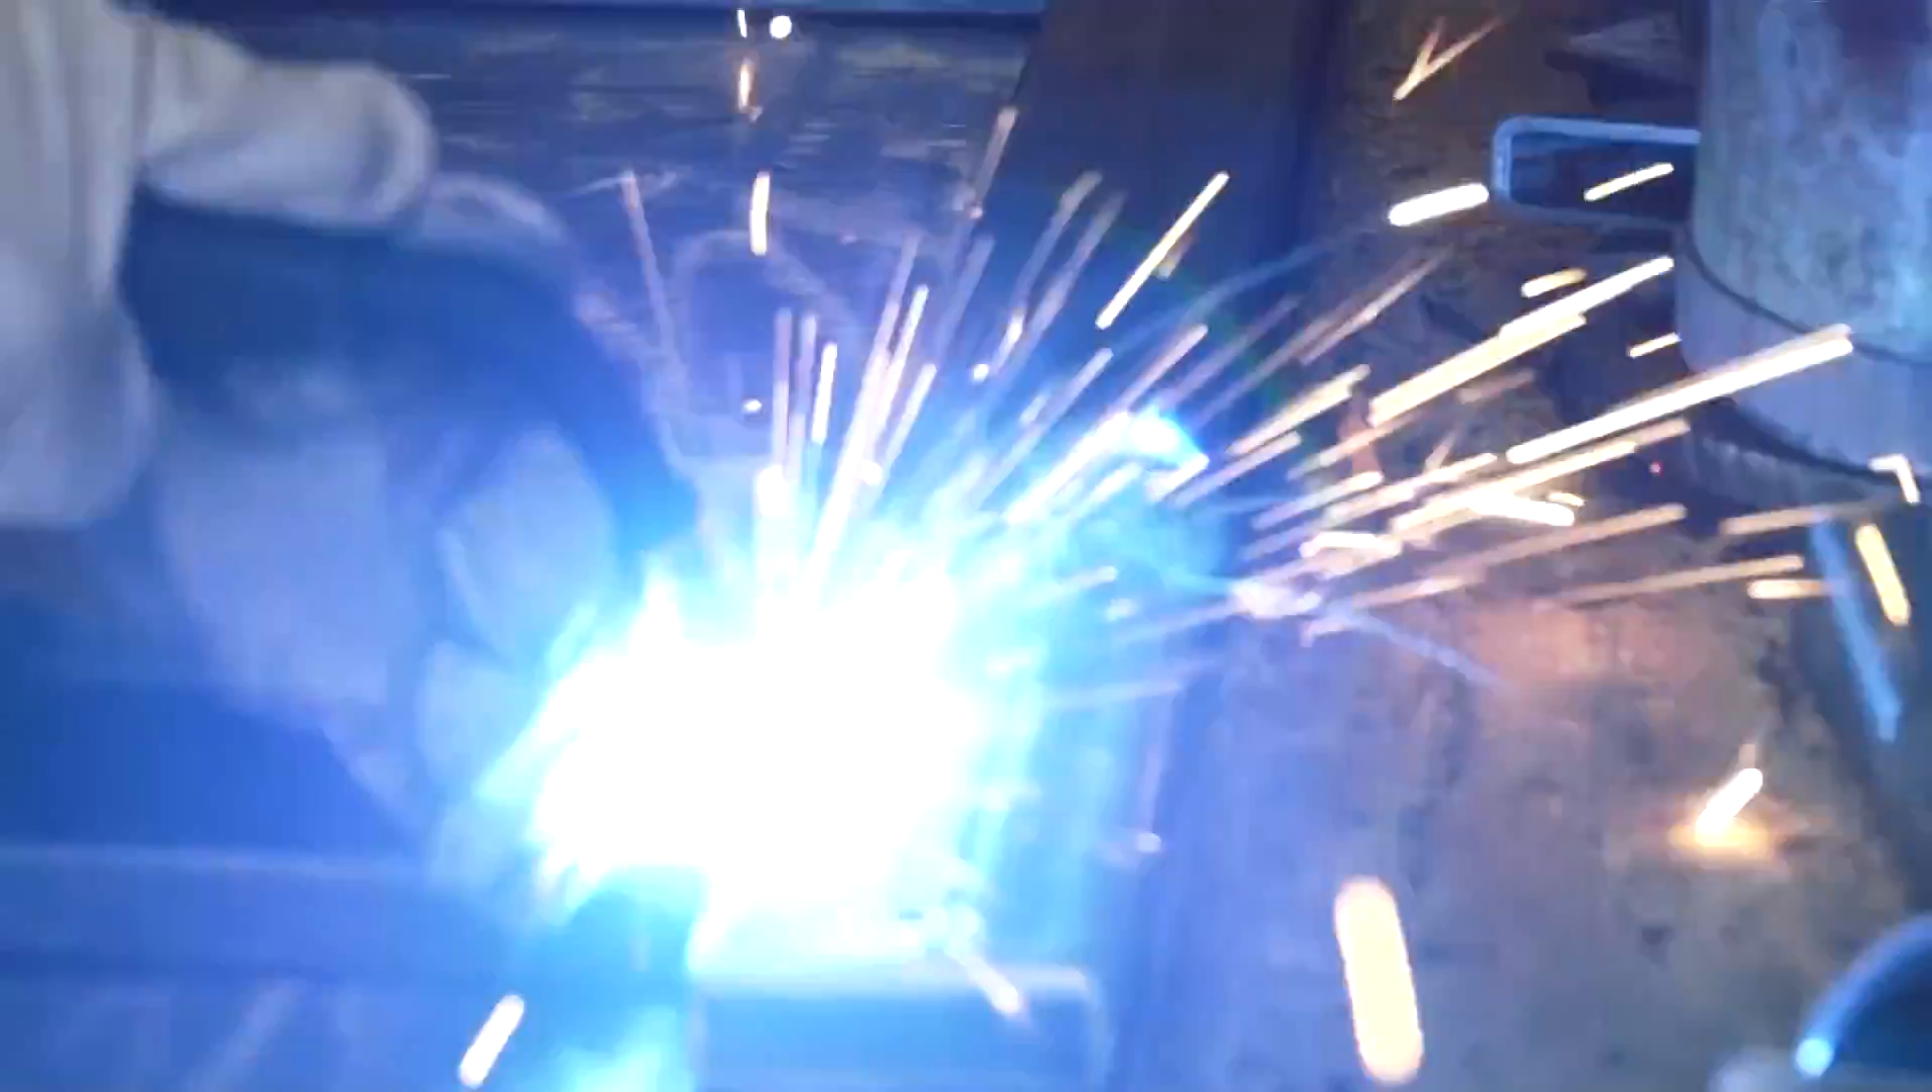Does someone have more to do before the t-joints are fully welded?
Yes.